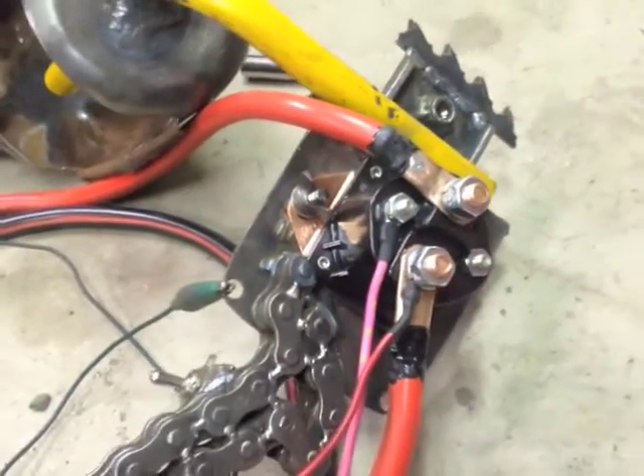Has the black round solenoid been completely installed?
Yes.